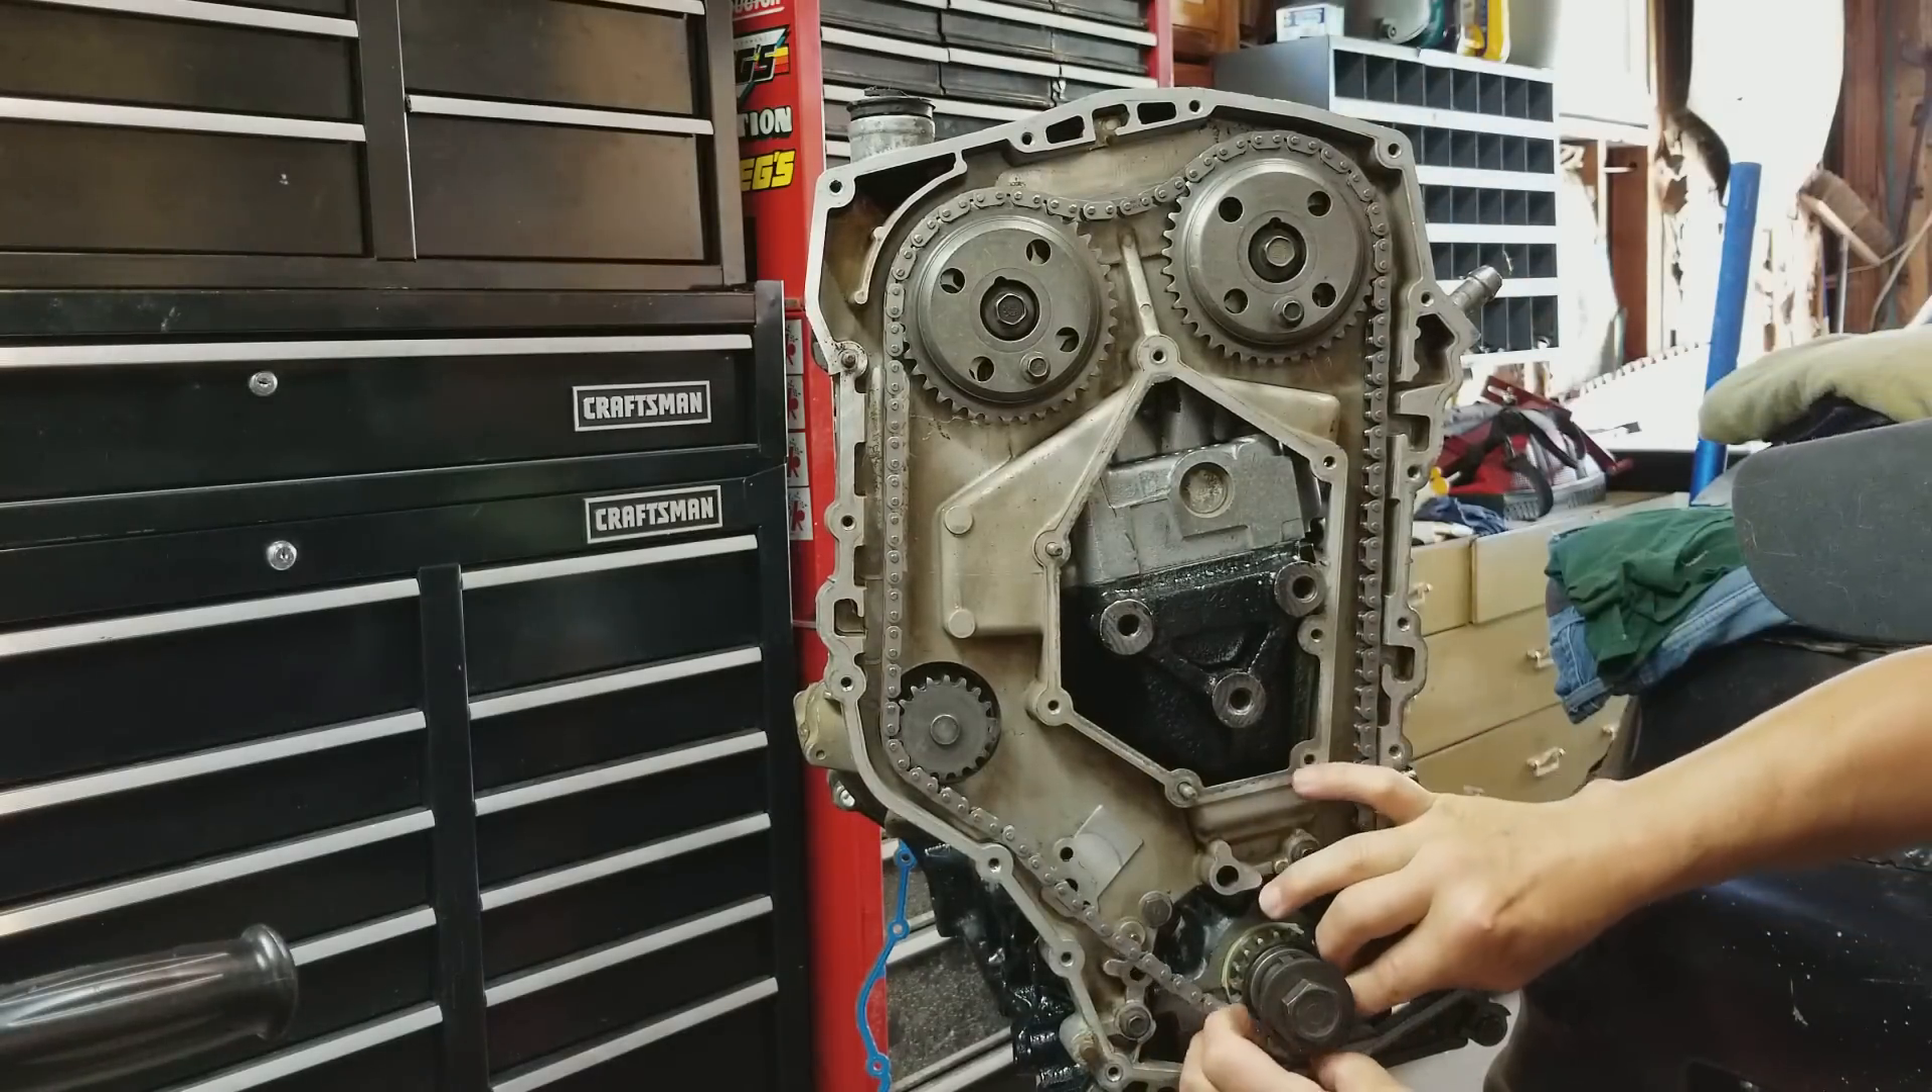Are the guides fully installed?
No.